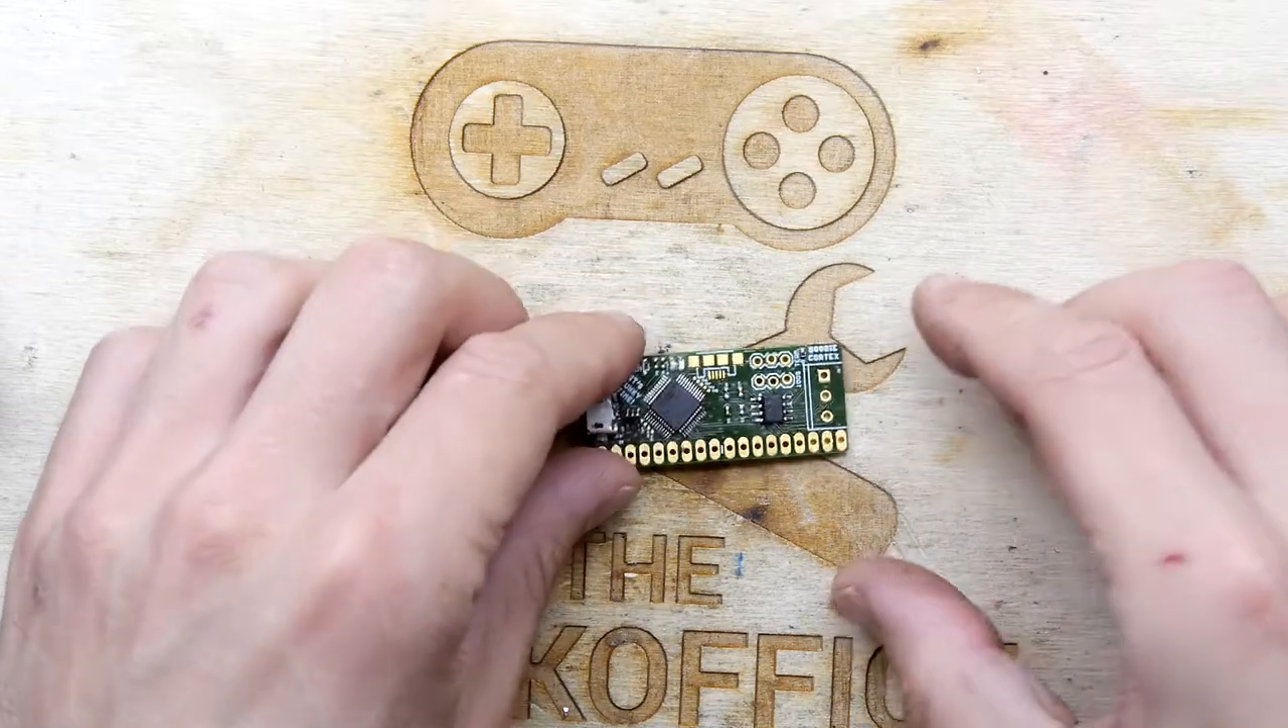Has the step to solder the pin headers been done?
No.